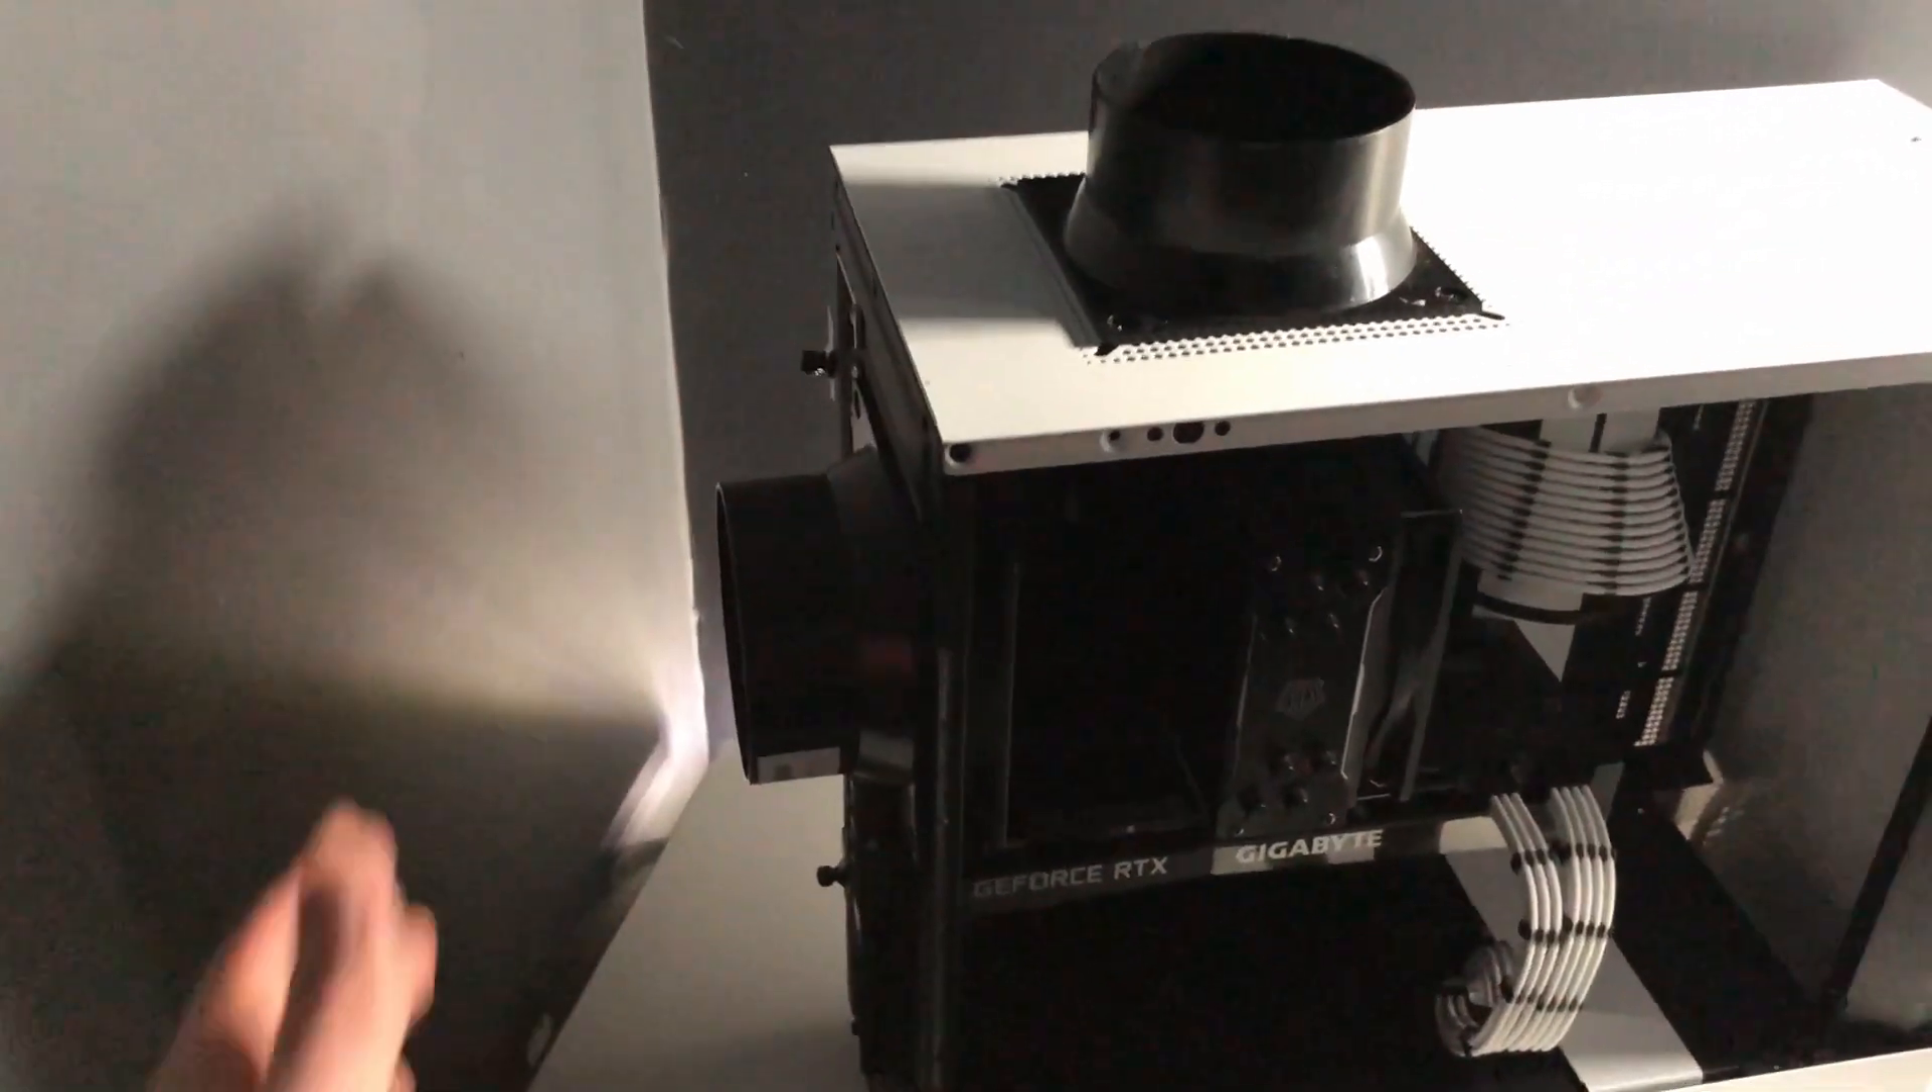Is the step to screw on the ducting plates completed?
Yes.